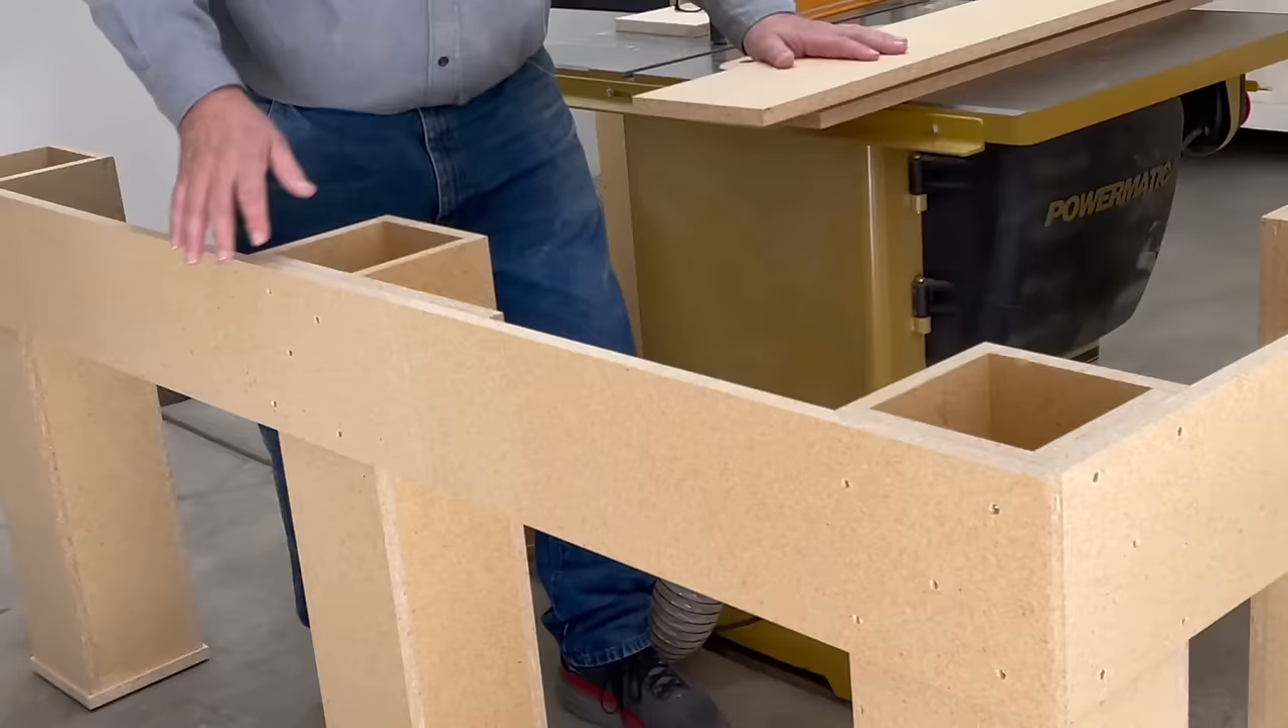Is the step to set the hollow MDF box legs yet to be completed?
No.